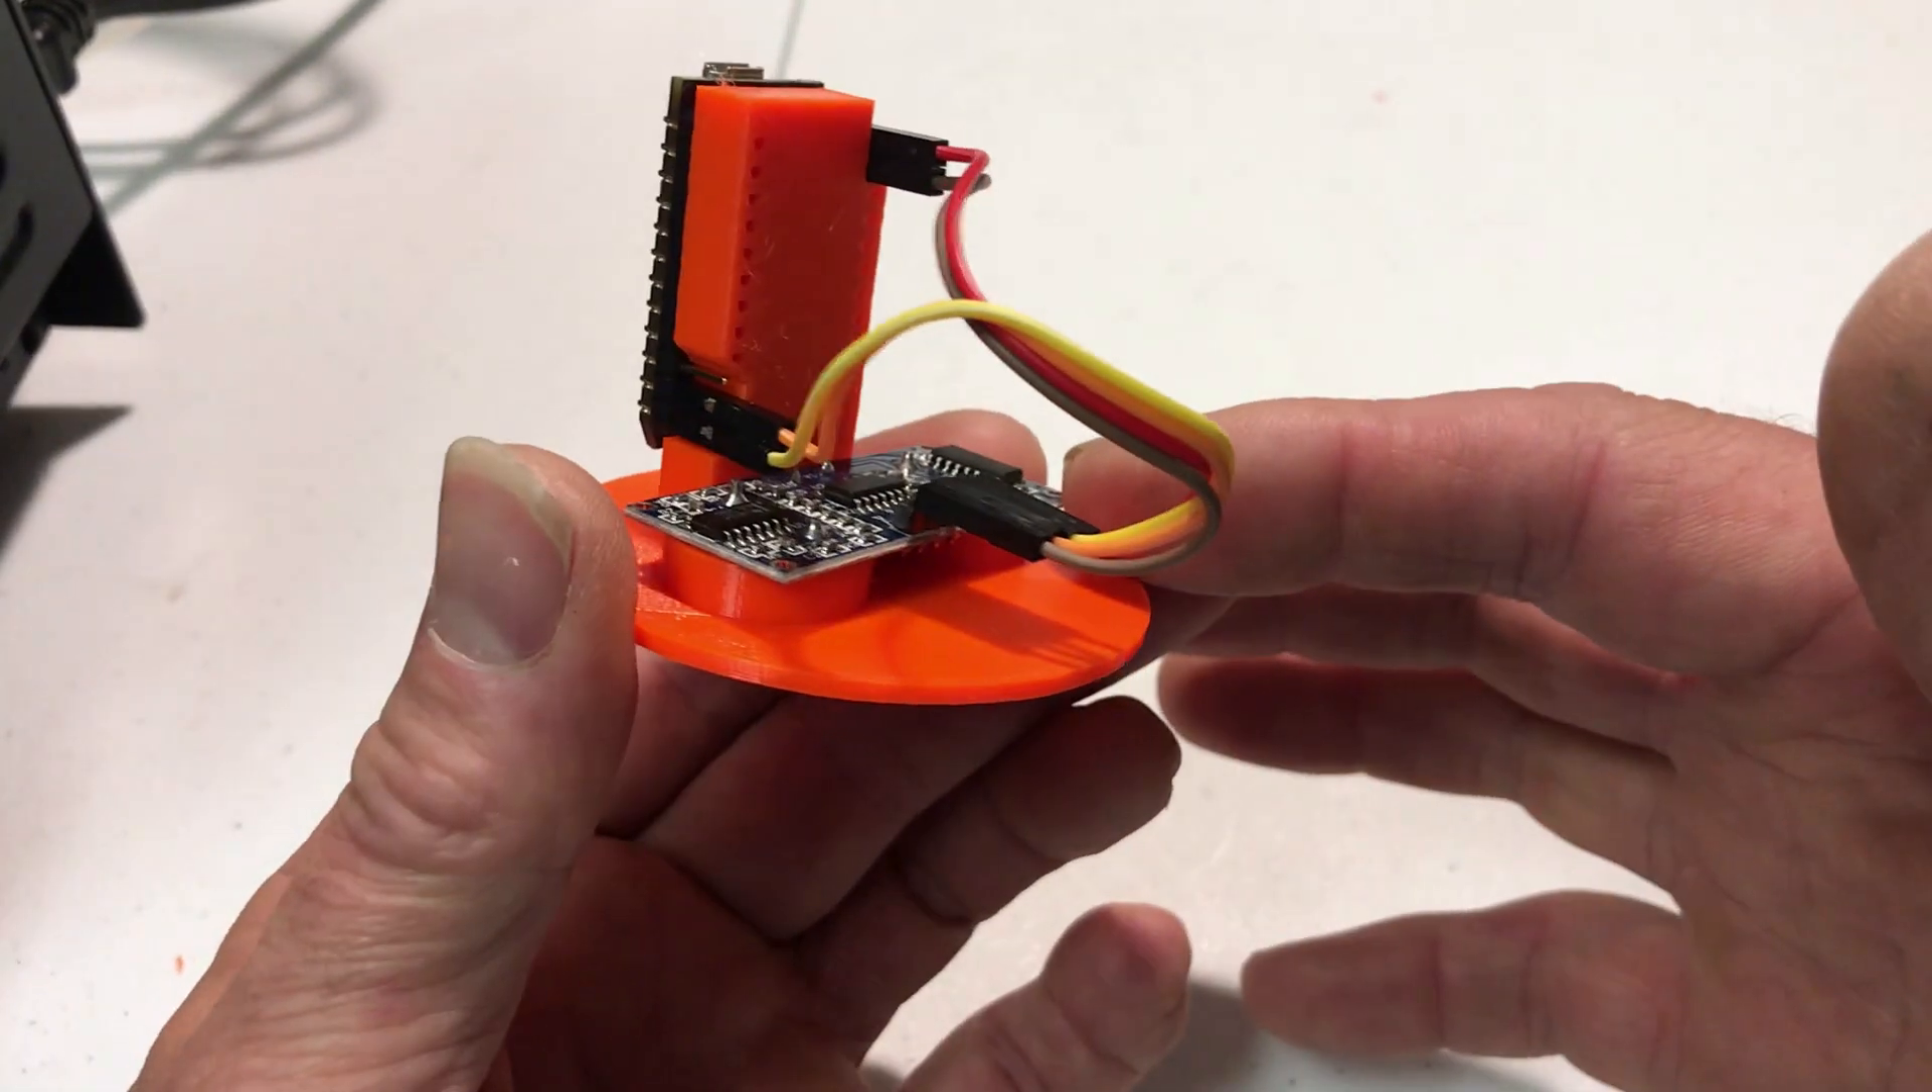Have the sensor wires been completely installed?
Yes.